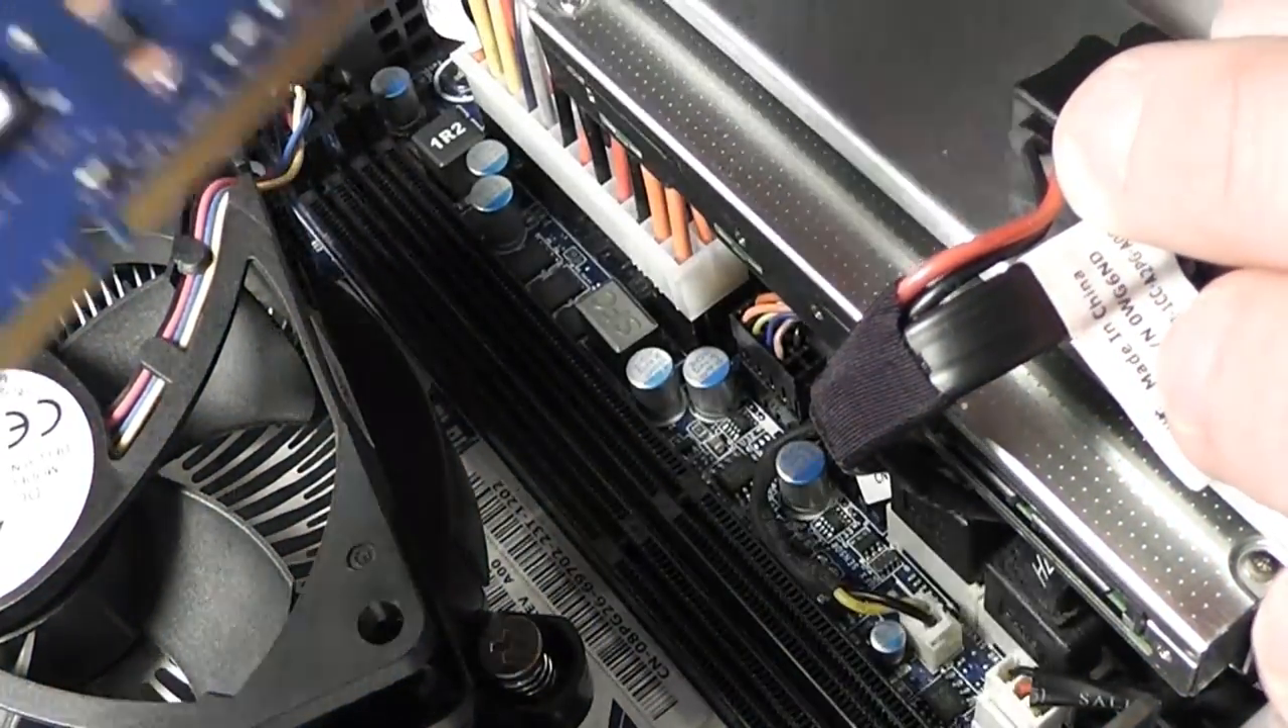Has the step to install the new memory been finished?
No.